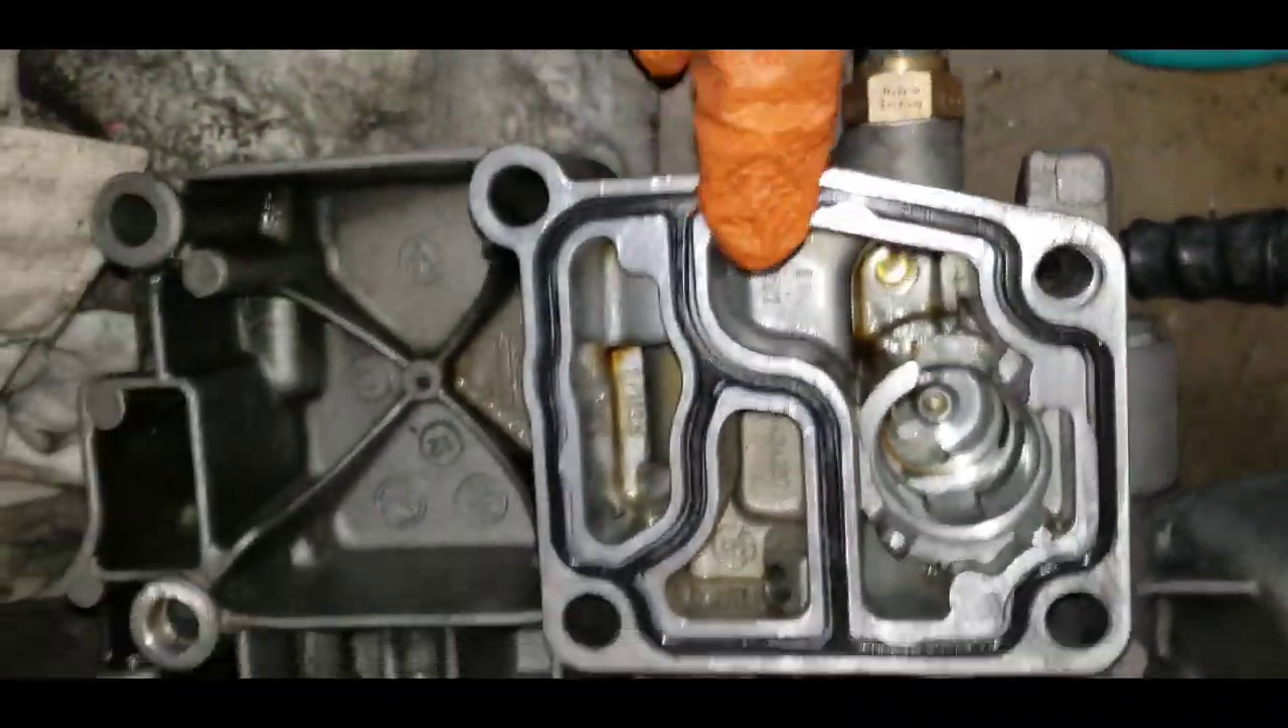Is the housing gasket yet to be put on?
No.